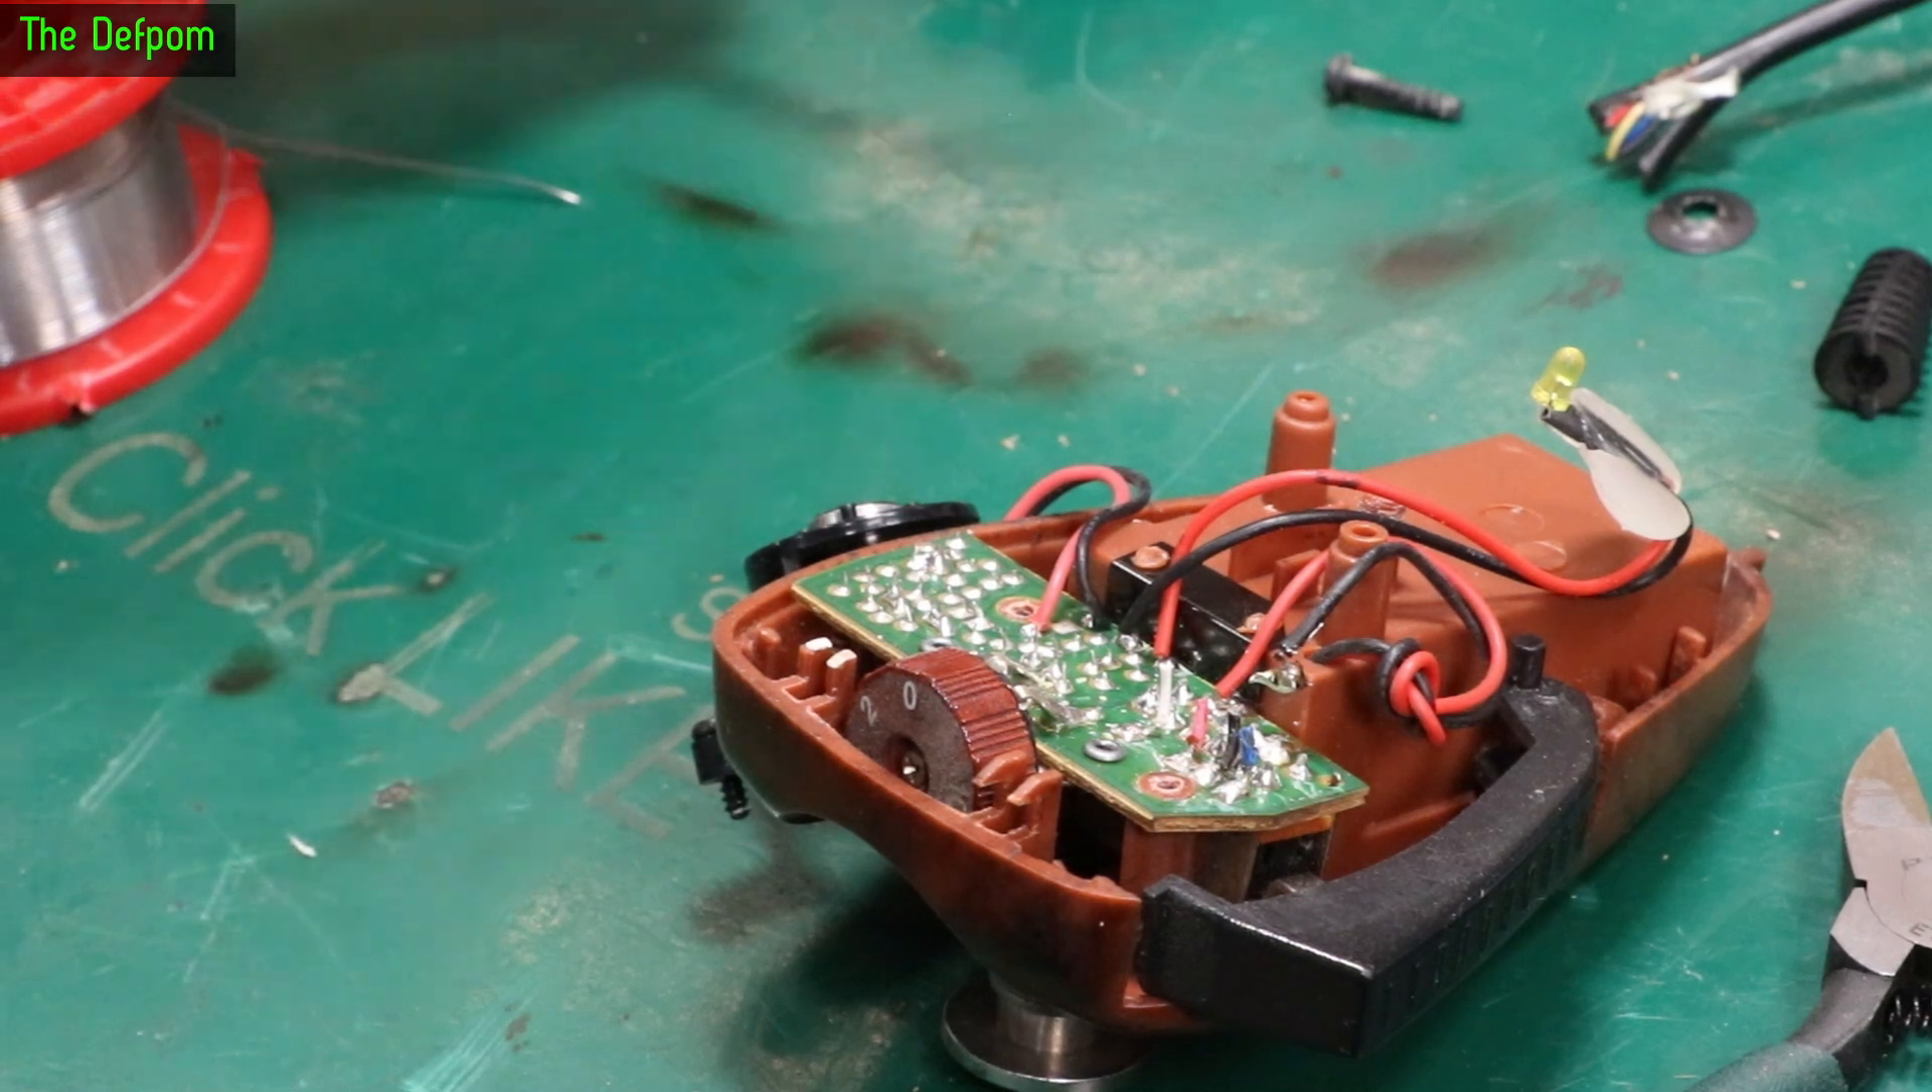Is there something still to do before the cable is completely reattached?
Yes.